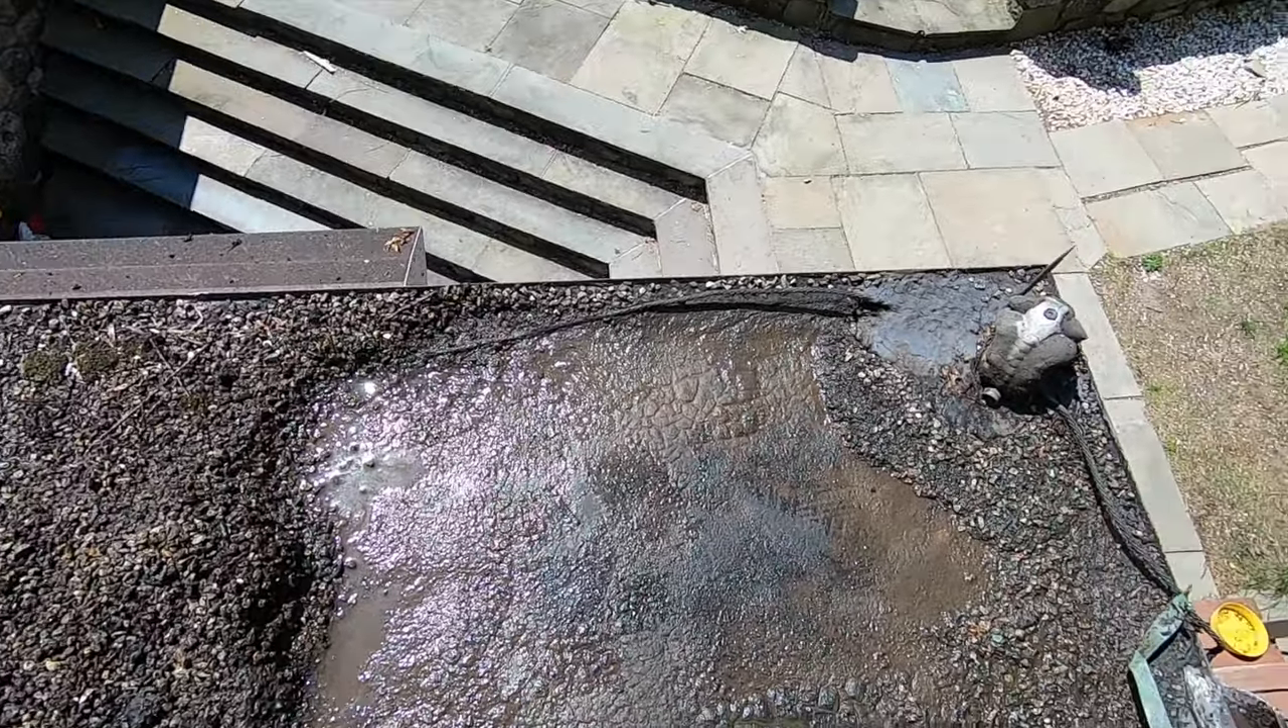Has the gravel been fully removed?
No.